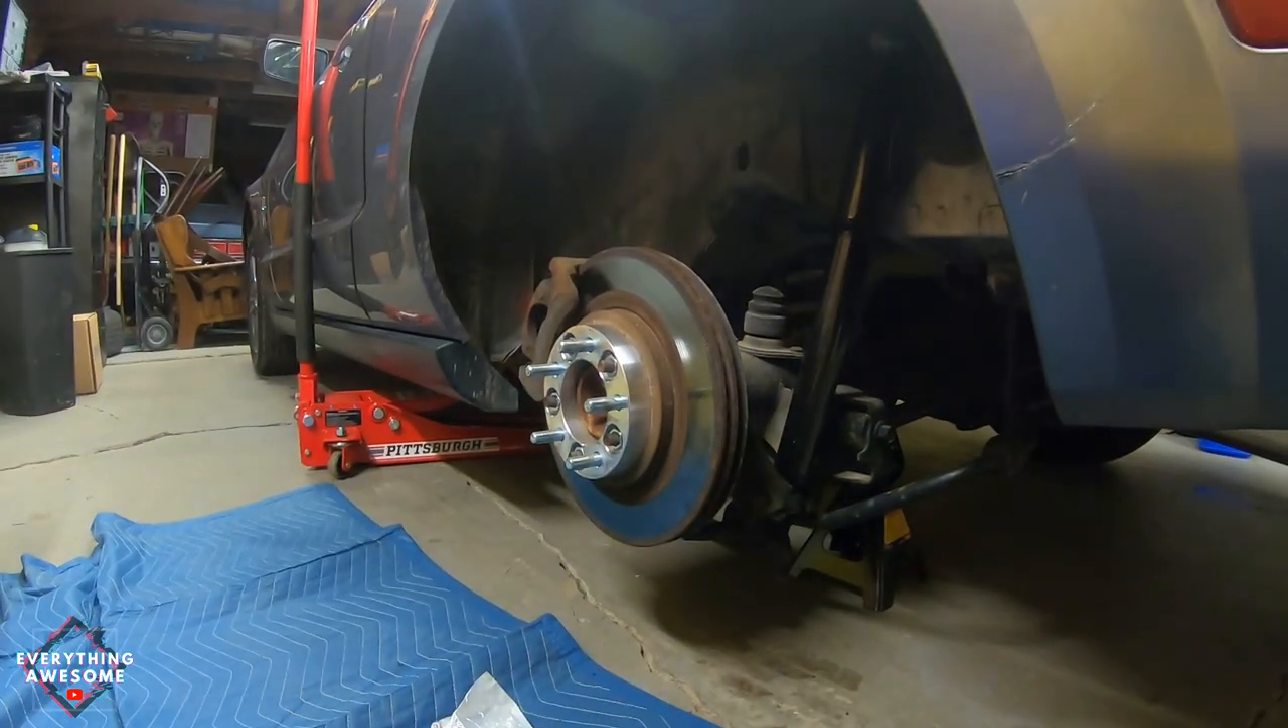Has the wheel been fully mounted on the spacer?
No.